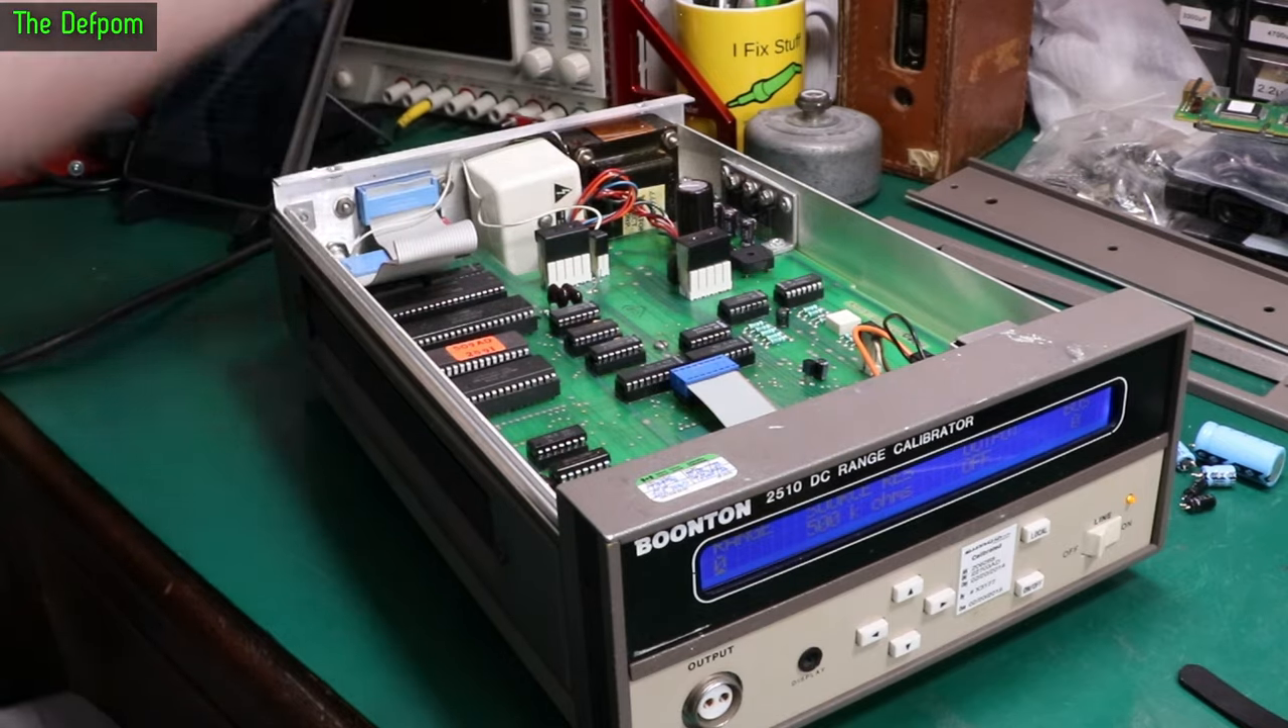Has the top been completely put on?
No.